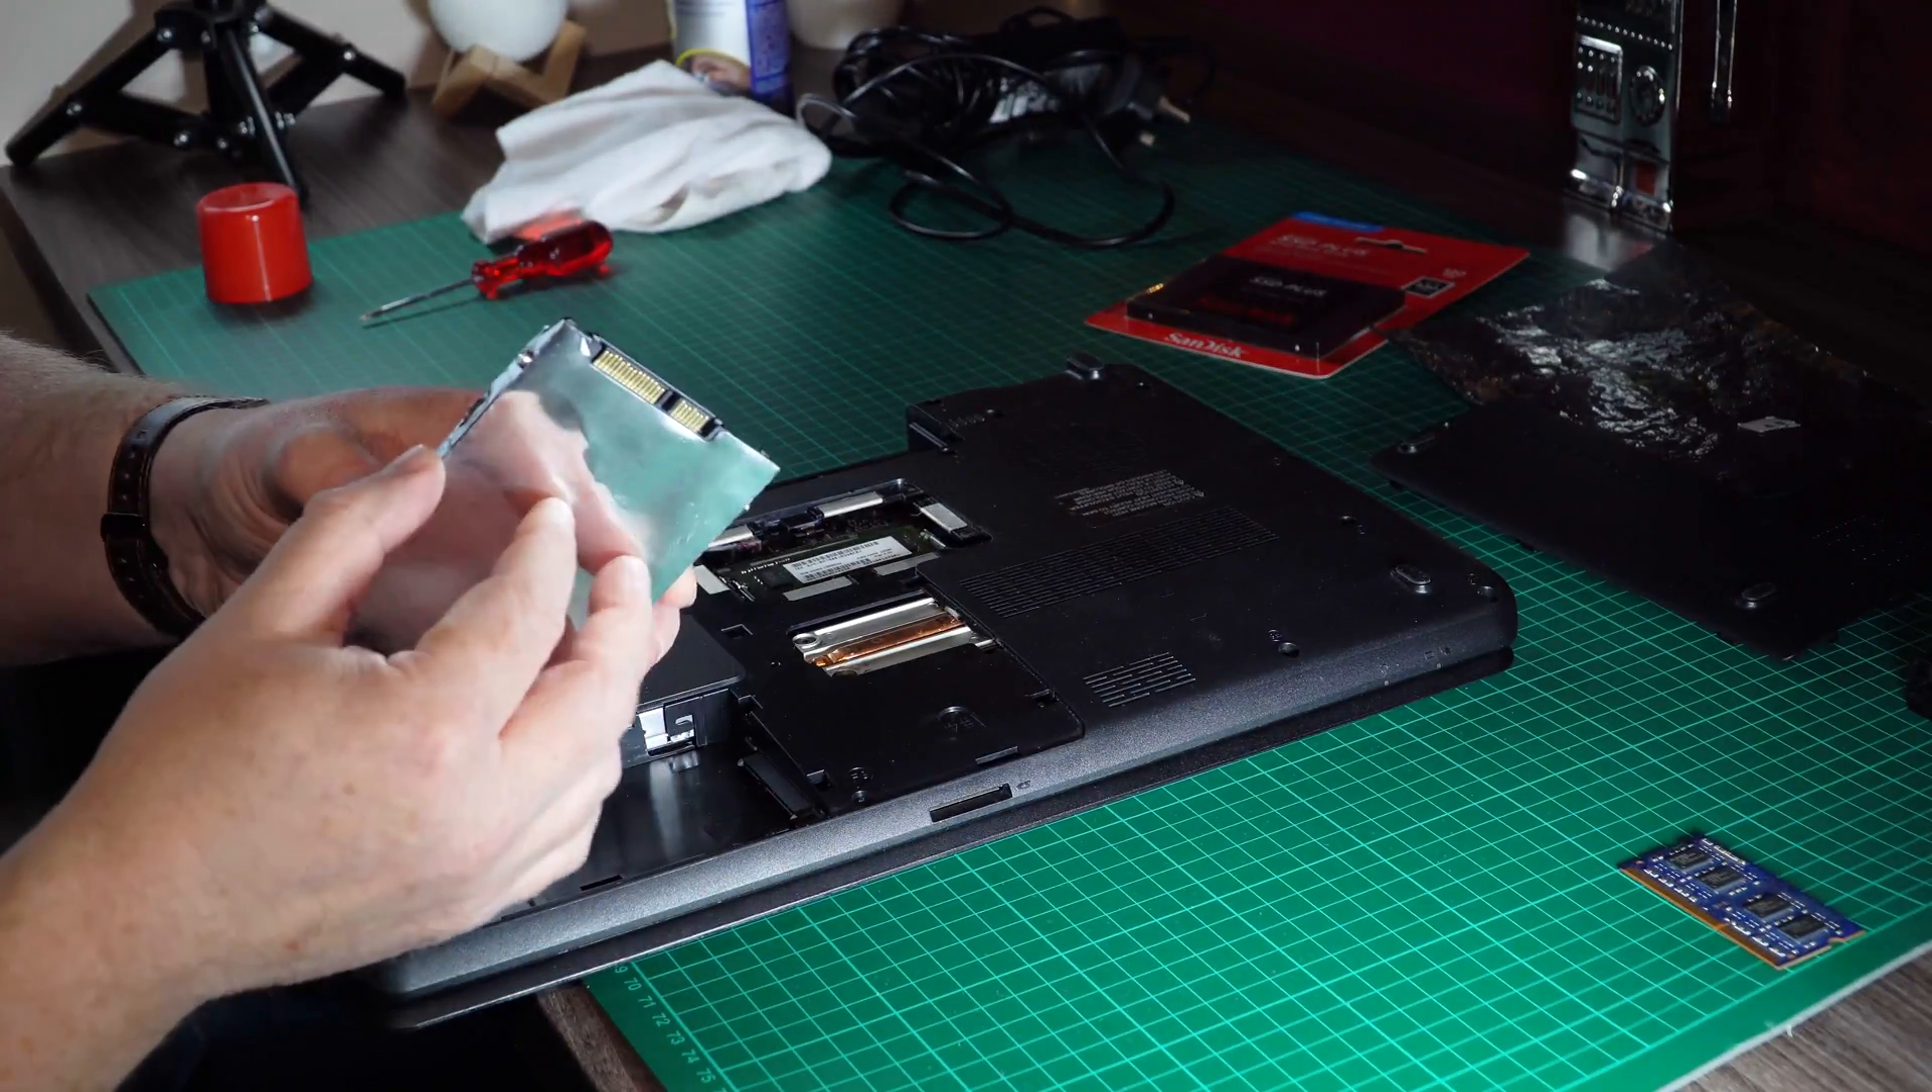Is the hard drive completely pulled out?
Yes.